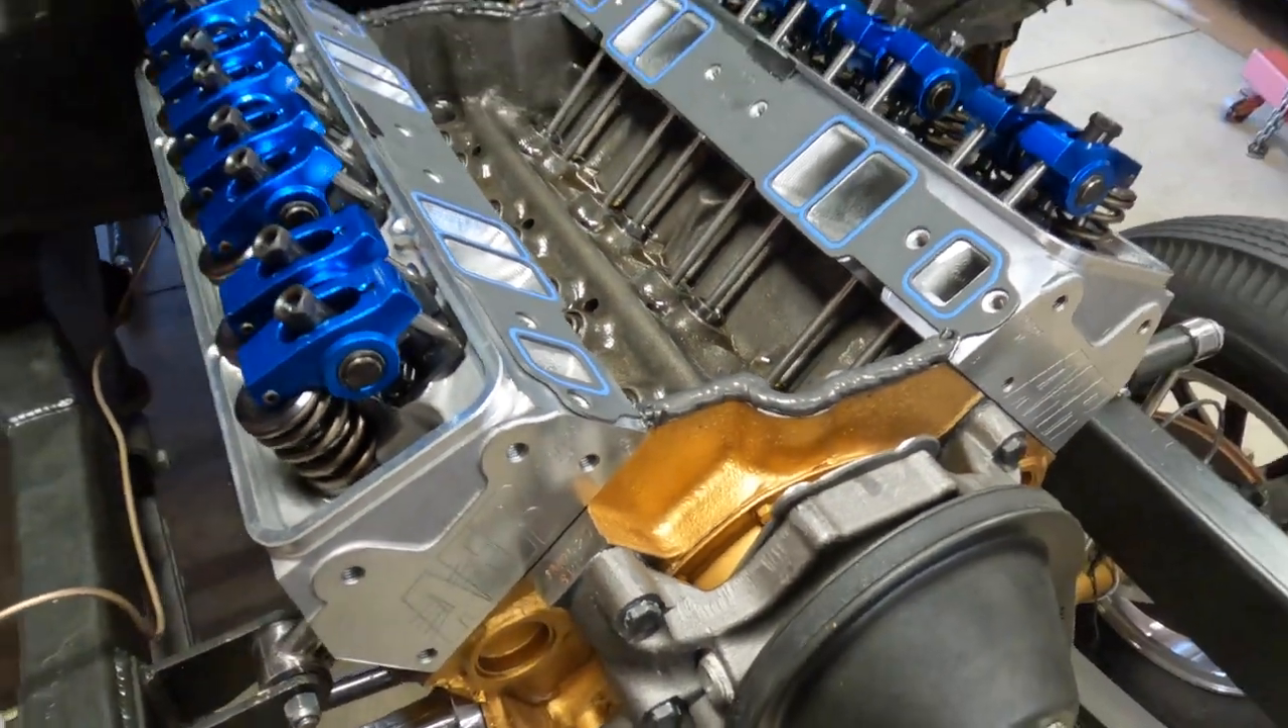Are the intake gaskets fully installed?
Yes.